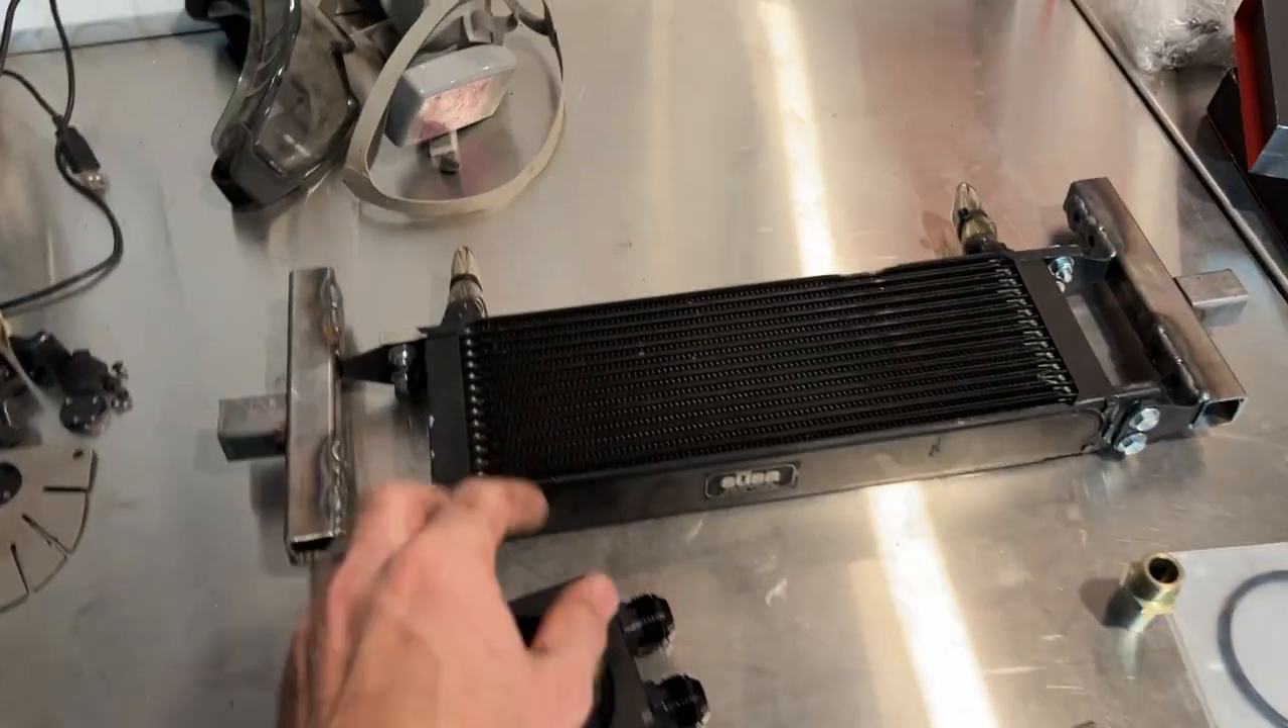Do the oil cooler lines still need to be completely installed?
Yes.